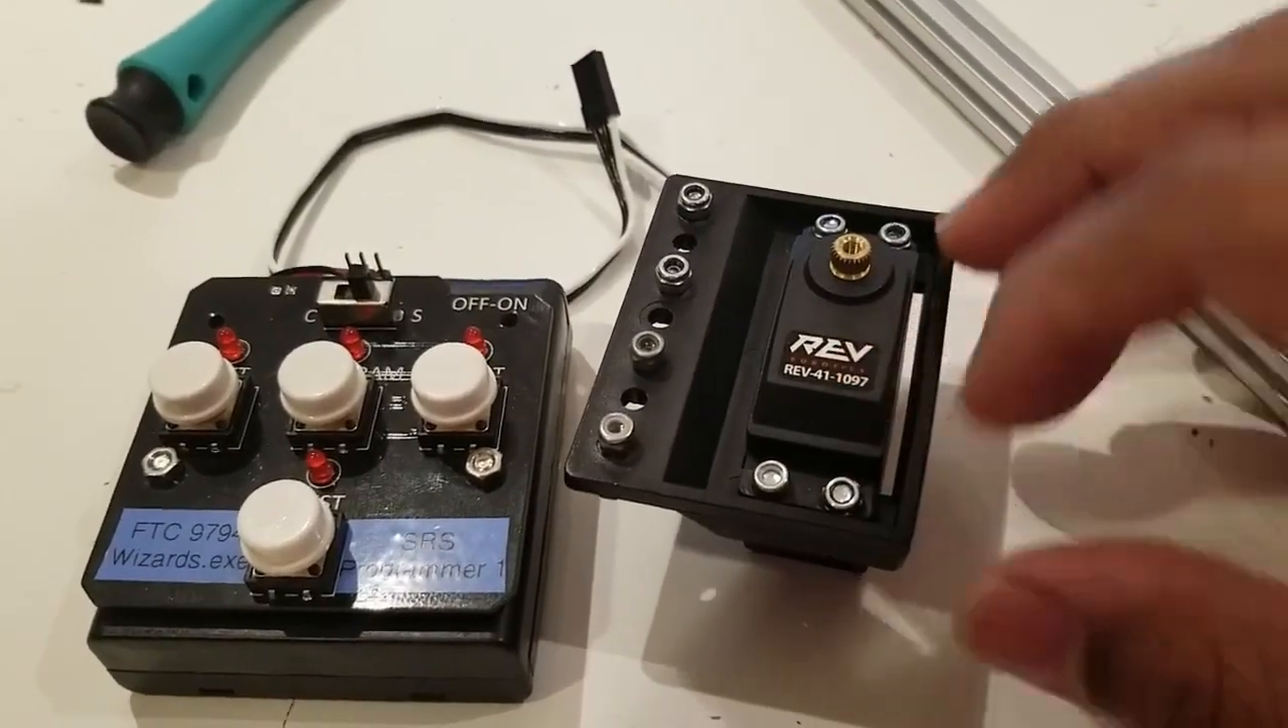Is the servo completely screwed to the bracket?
Yes.